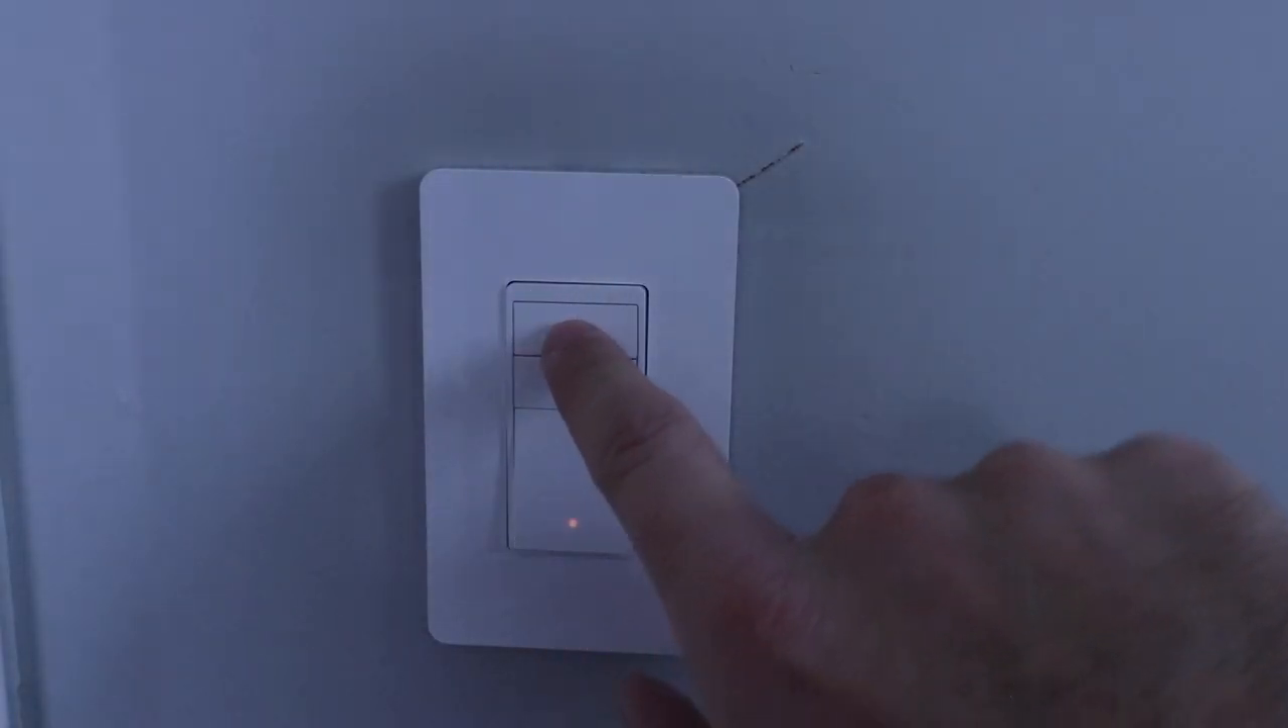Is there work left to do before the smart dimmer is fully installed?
No.